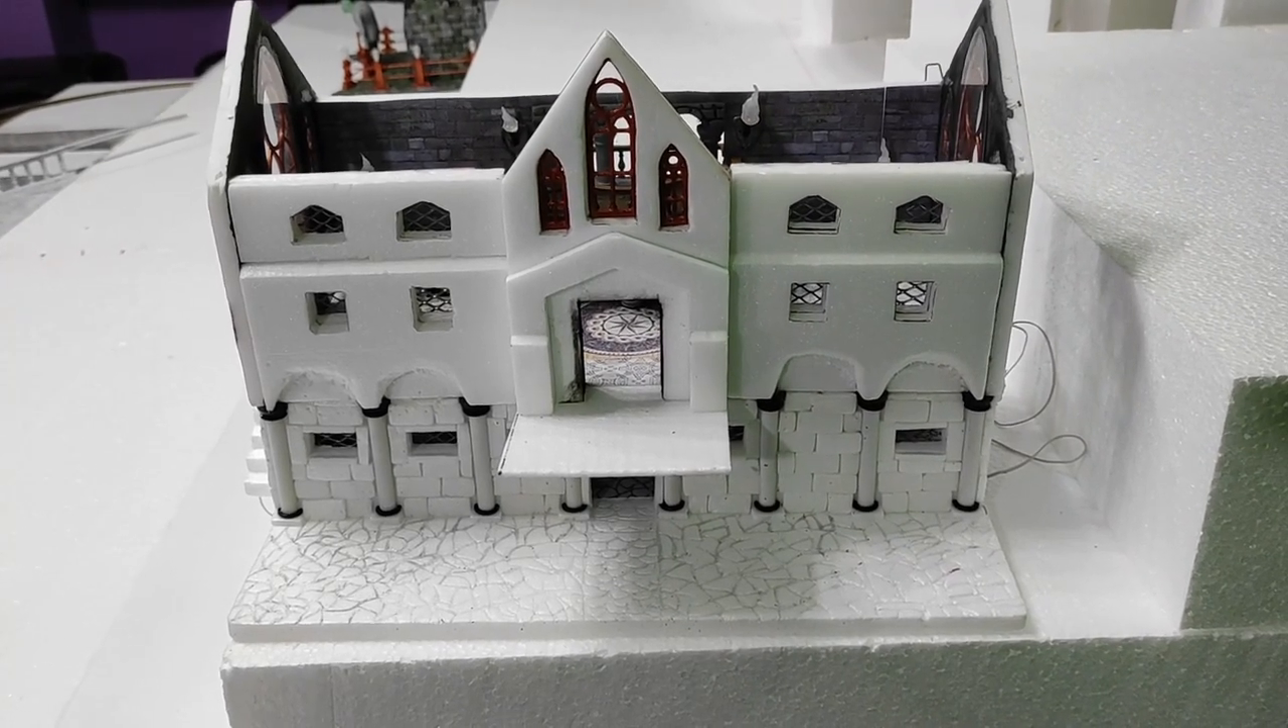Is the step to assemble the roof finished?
No.